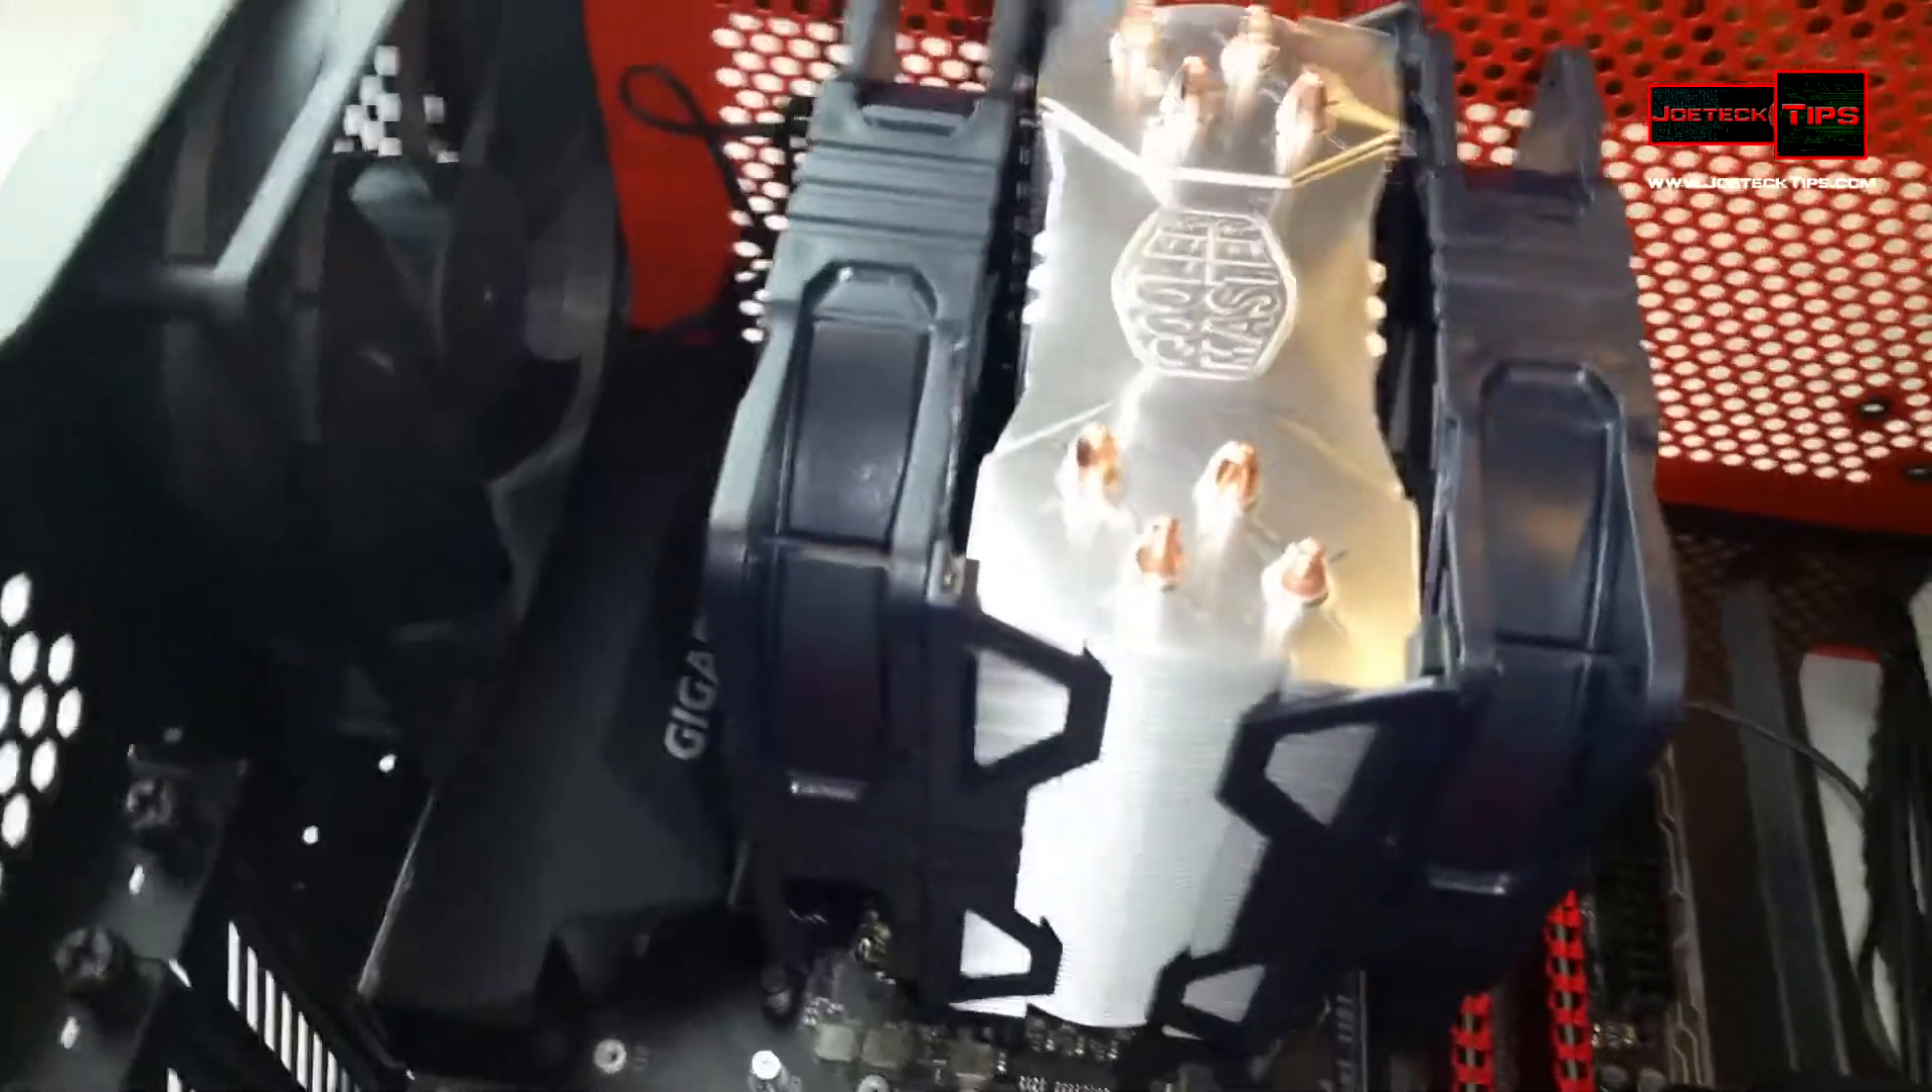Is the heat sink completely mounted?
Yes.